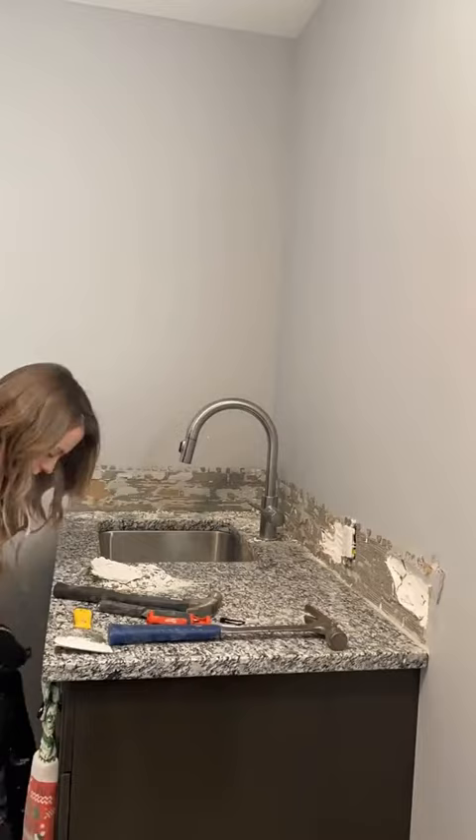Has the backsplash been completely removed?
Yes.